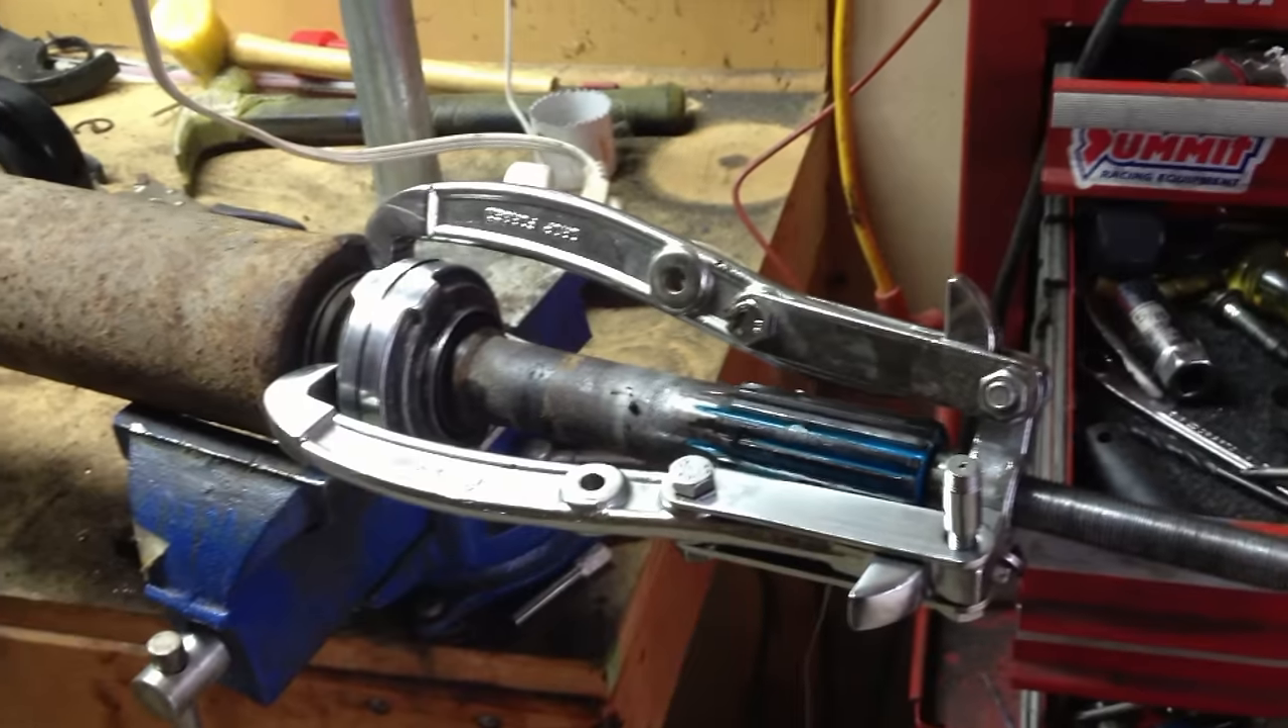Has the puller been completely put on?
Yes.